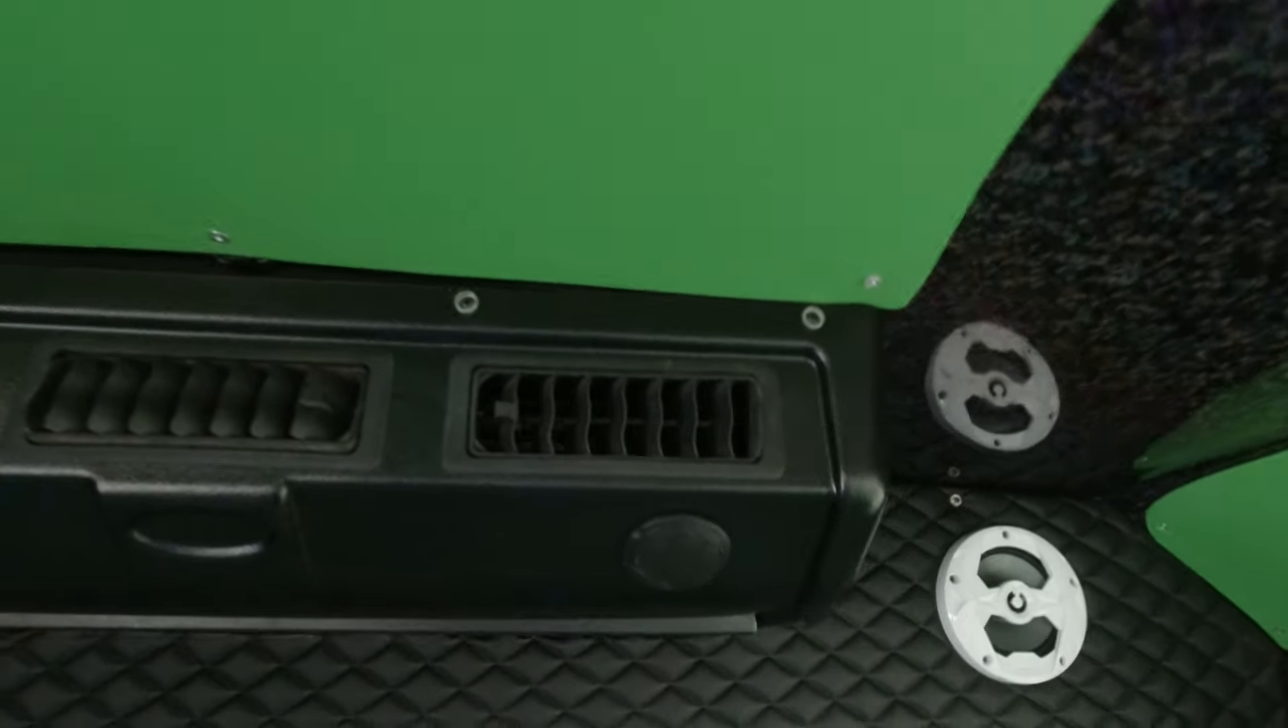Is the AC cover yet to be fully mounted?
No.